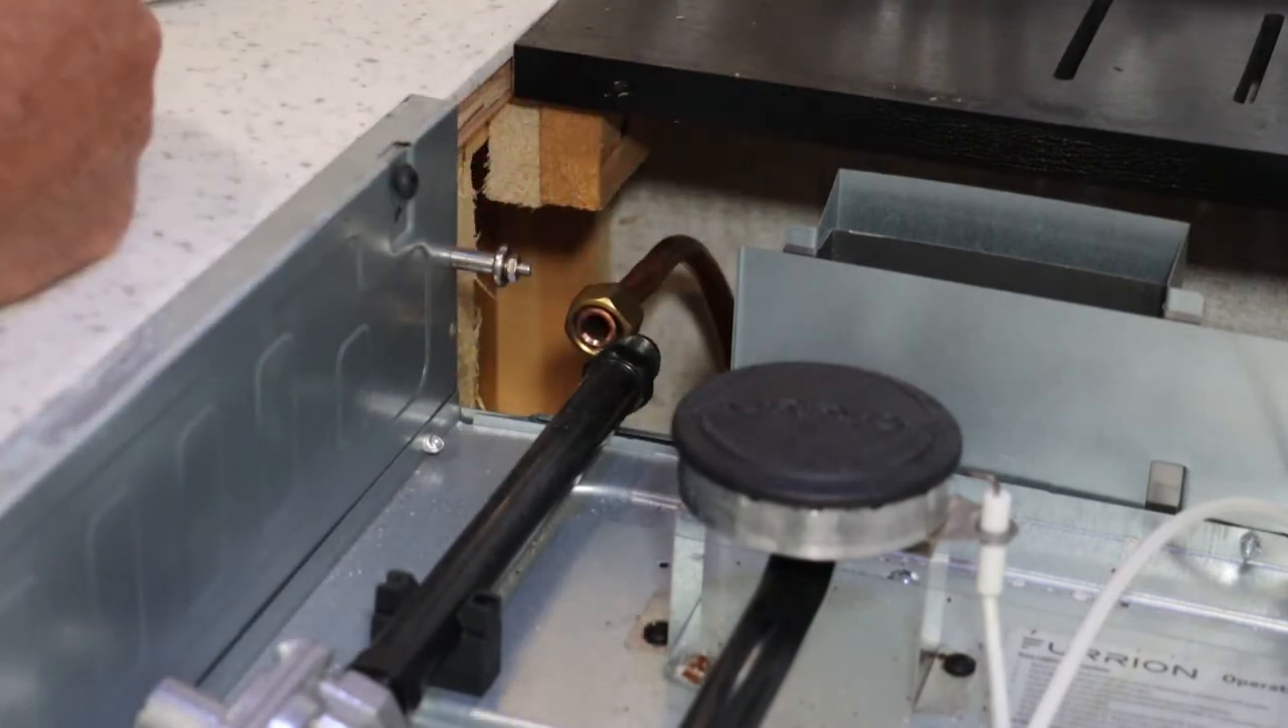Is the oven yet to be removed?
Yes.